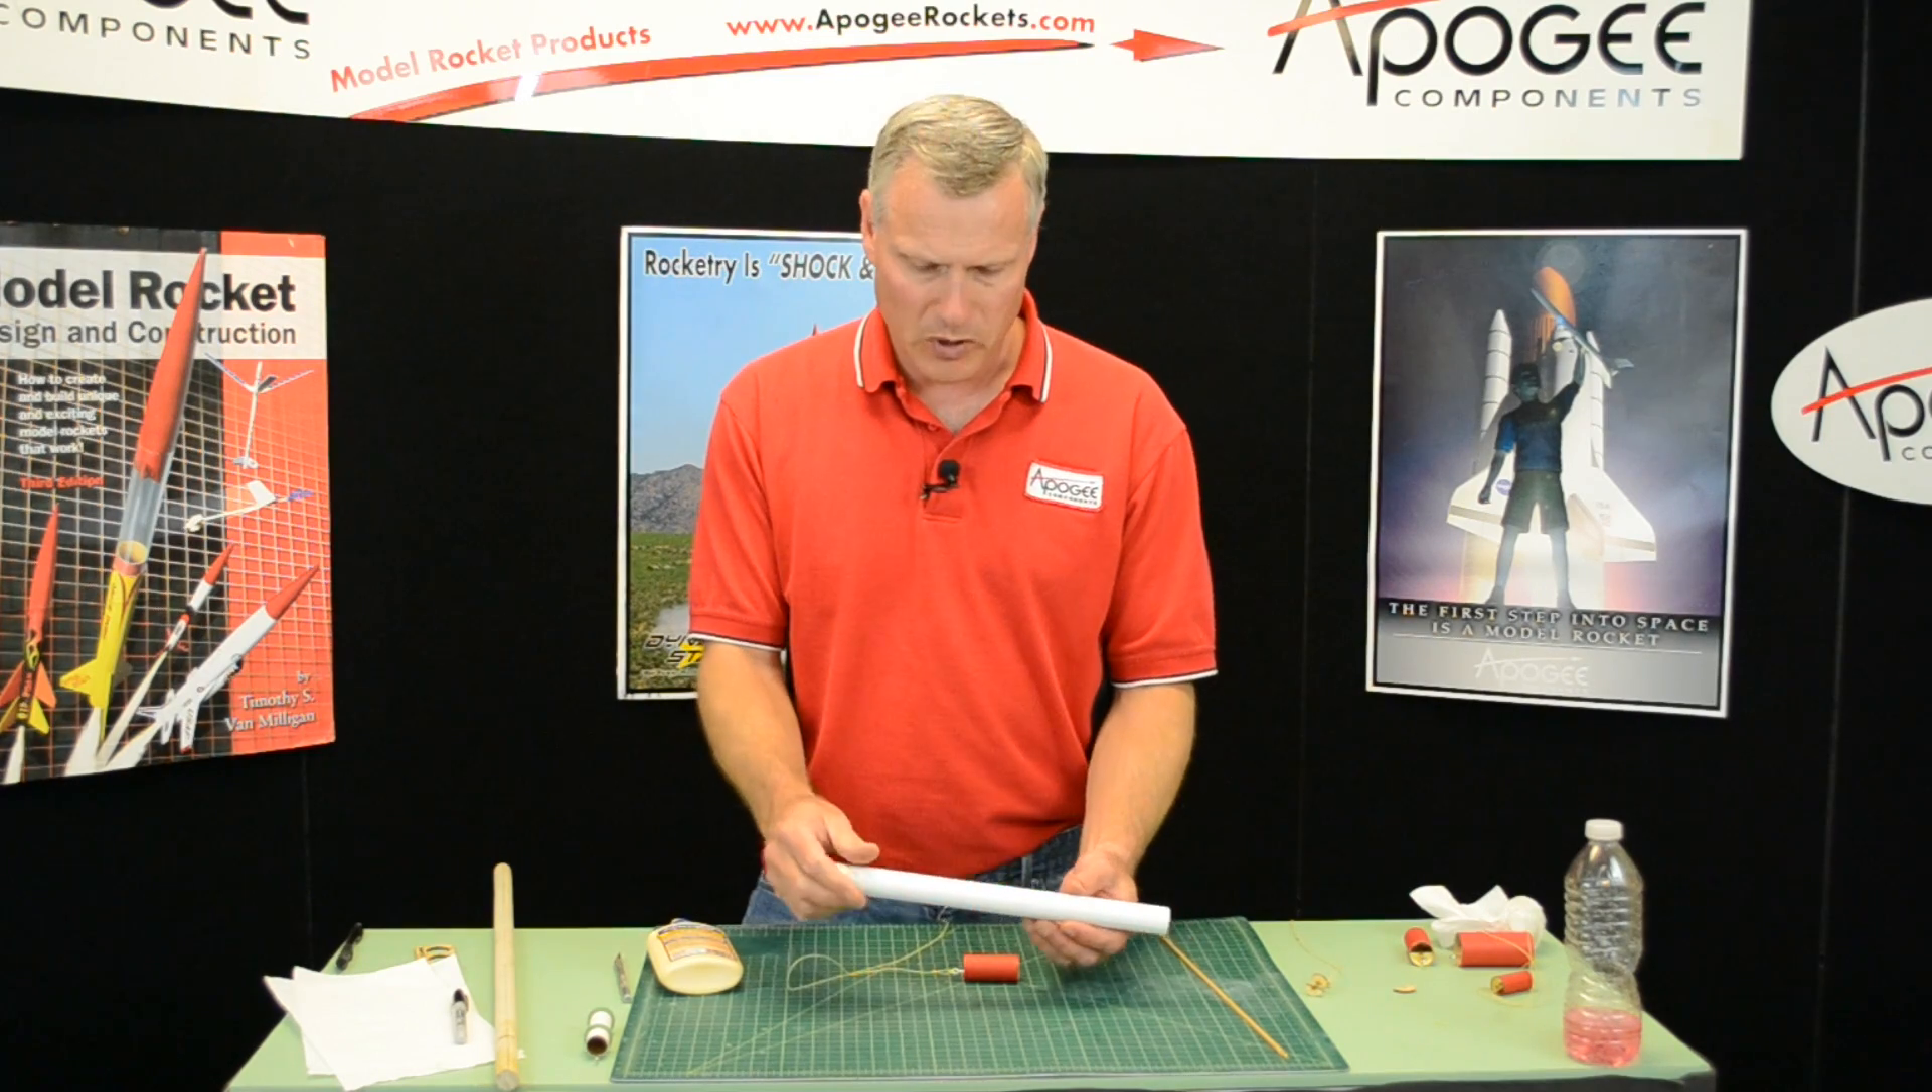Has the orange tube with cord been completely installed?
No.